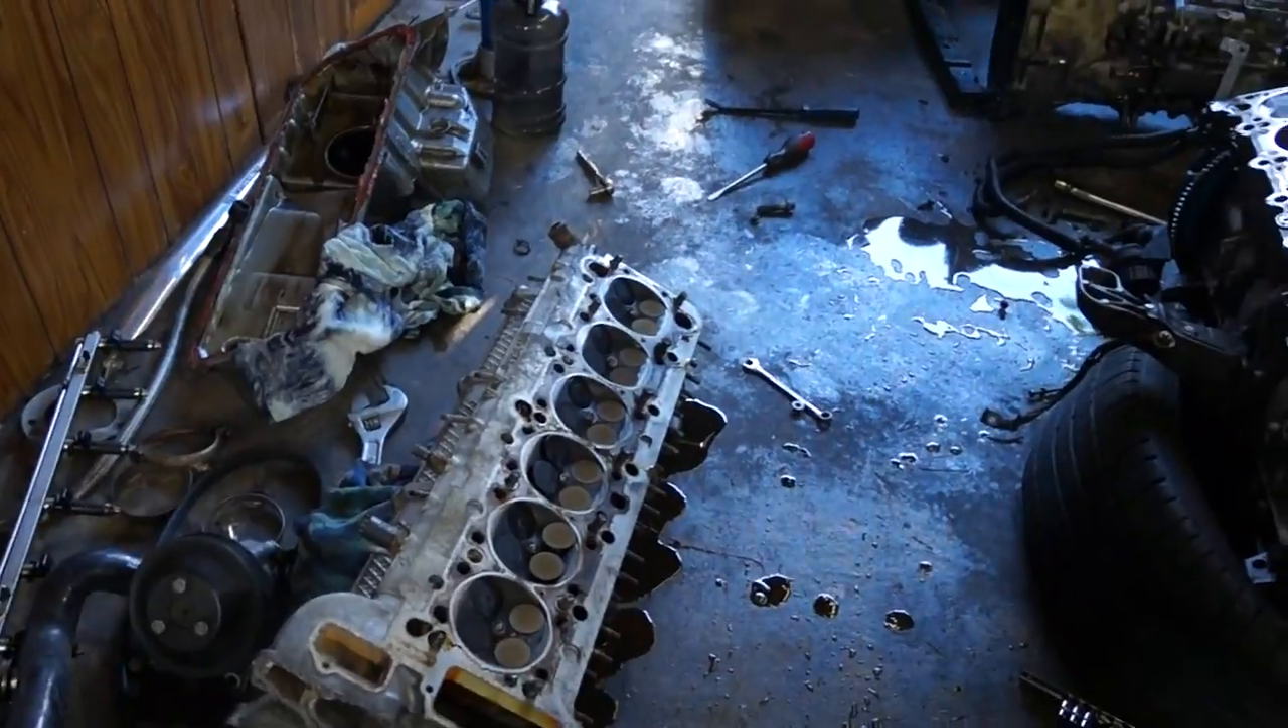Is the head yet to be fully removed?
No.